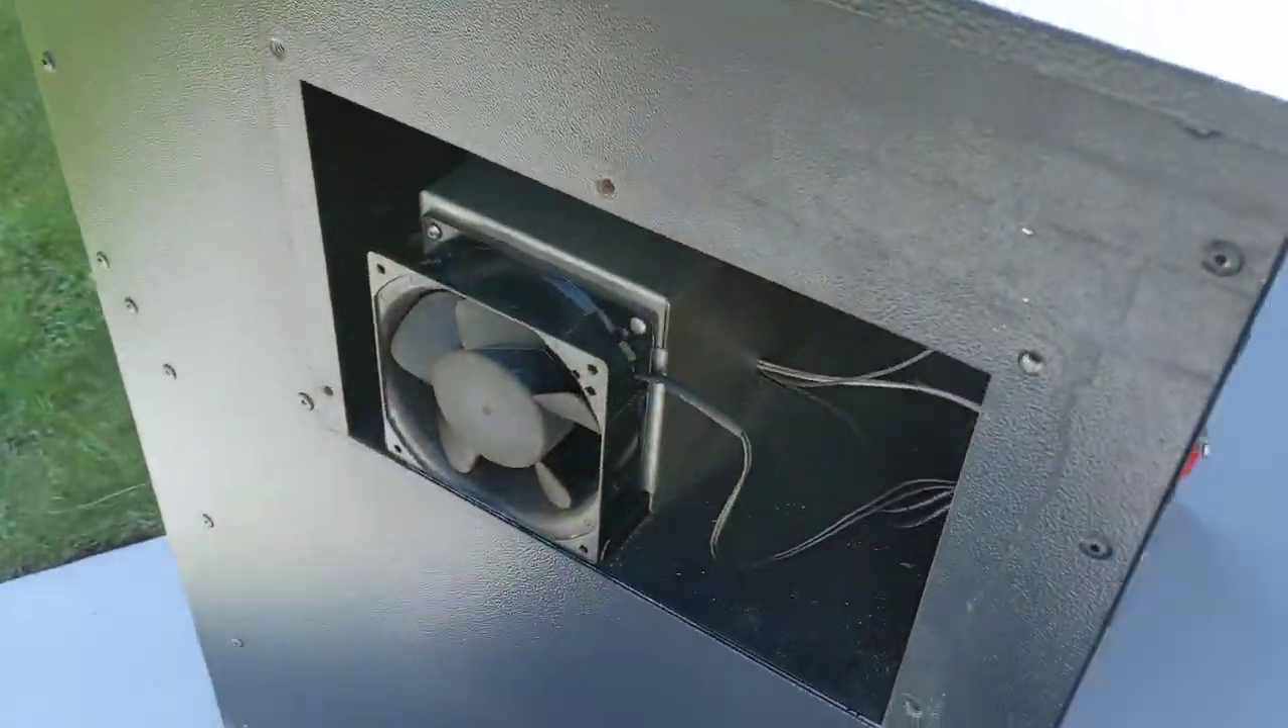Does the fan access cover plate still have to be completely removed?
No.